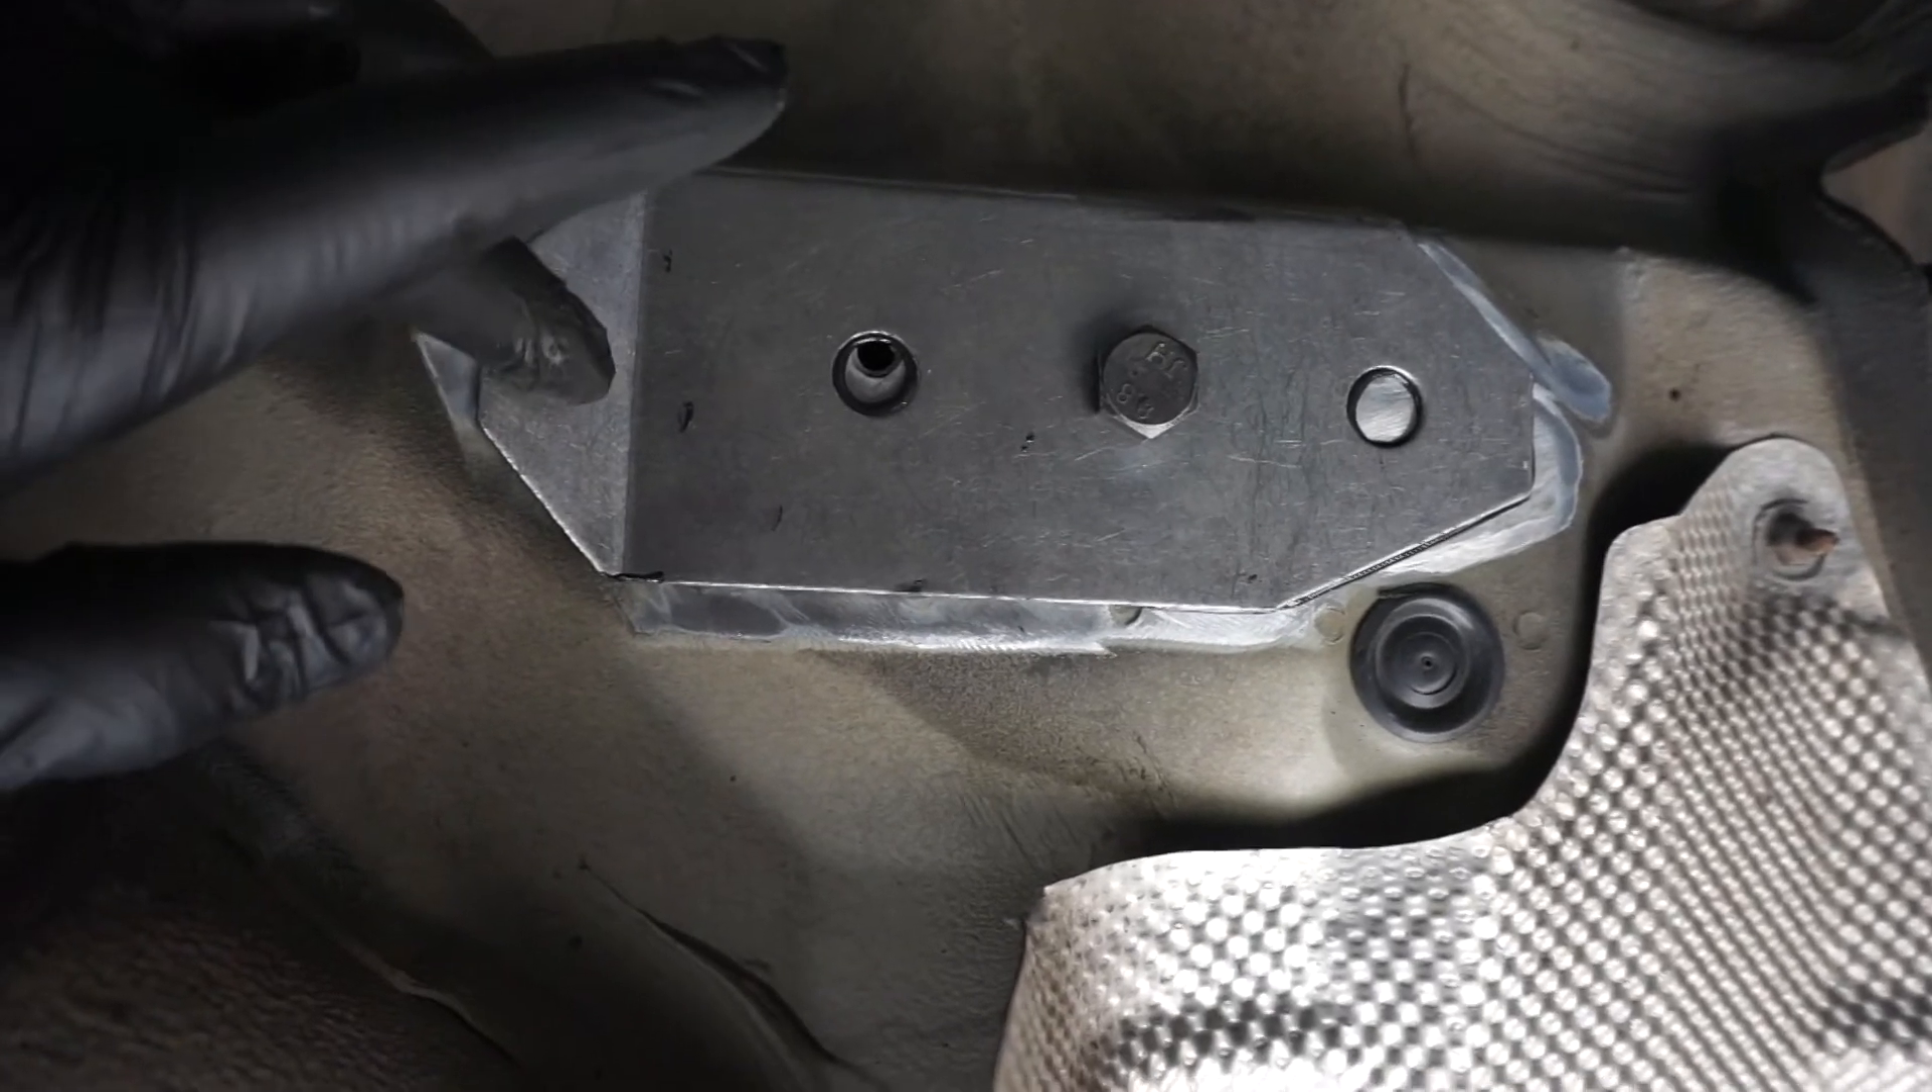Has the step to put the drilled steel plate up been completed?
Yes.